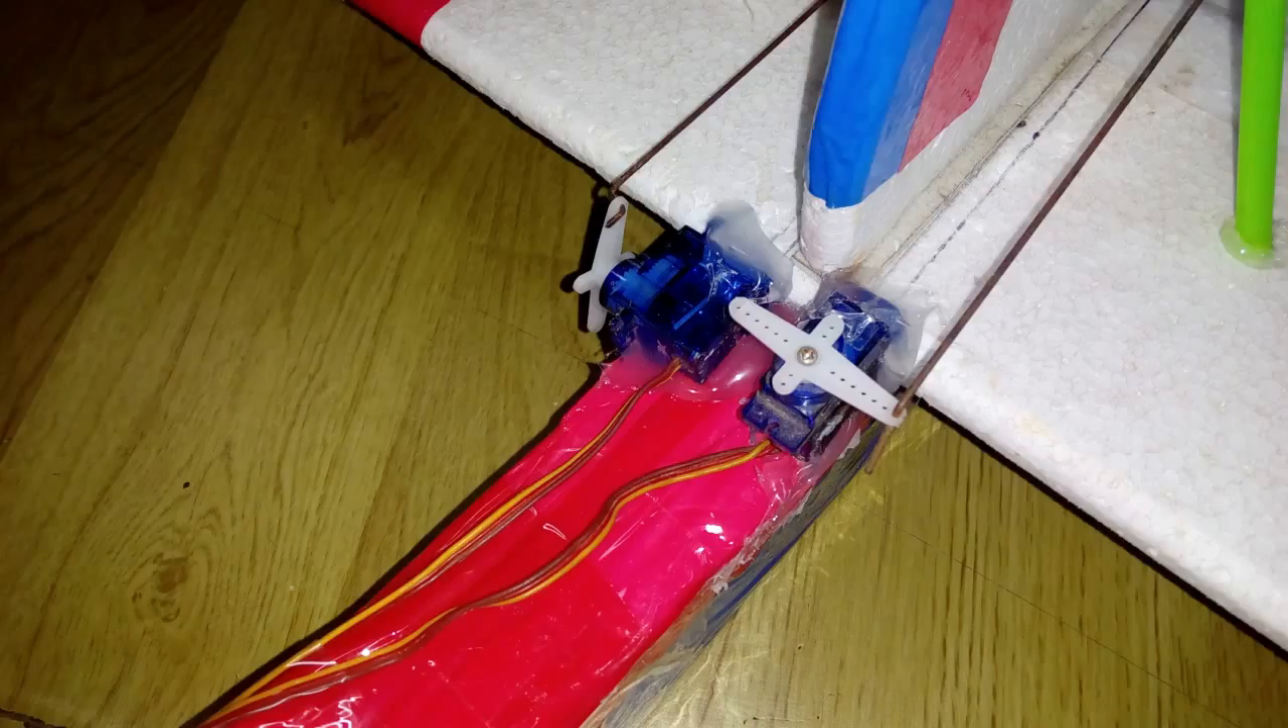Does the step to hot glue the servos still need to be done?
No.